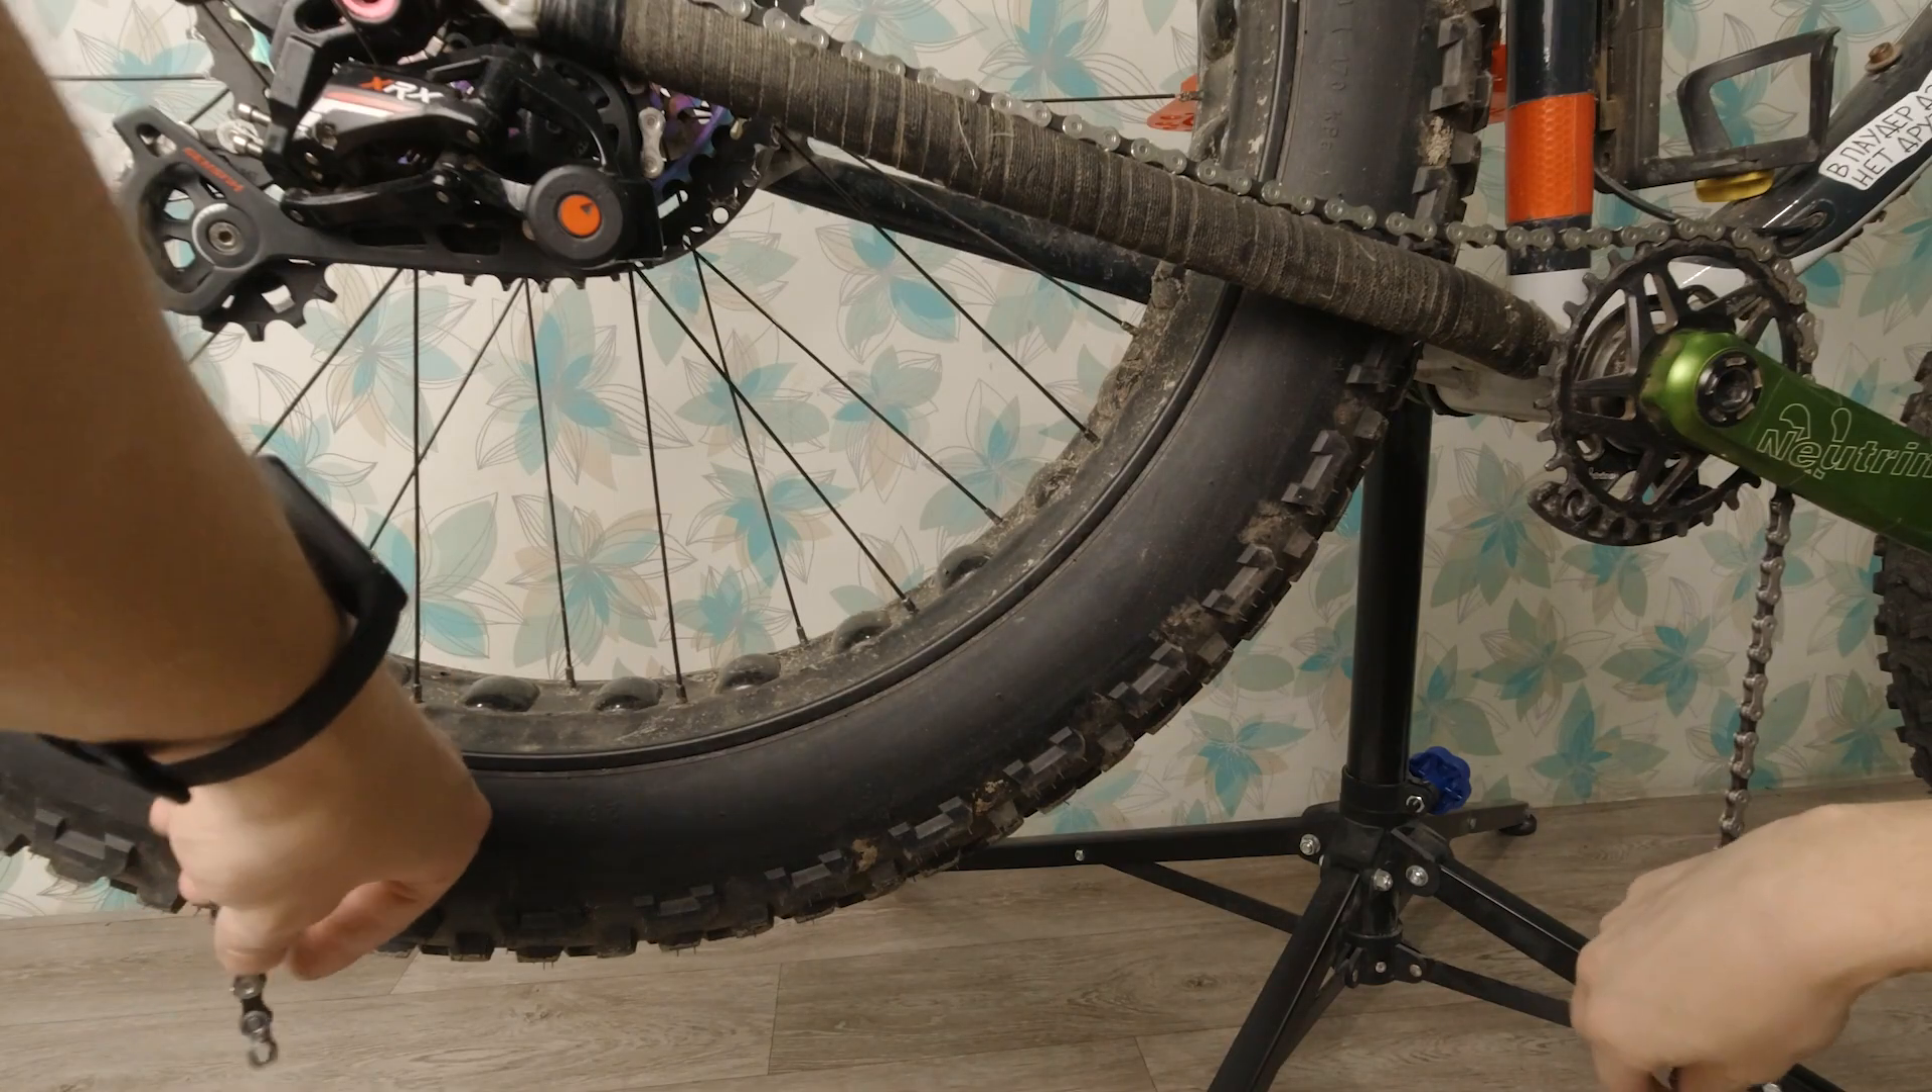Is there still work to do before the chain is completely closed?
Yes.